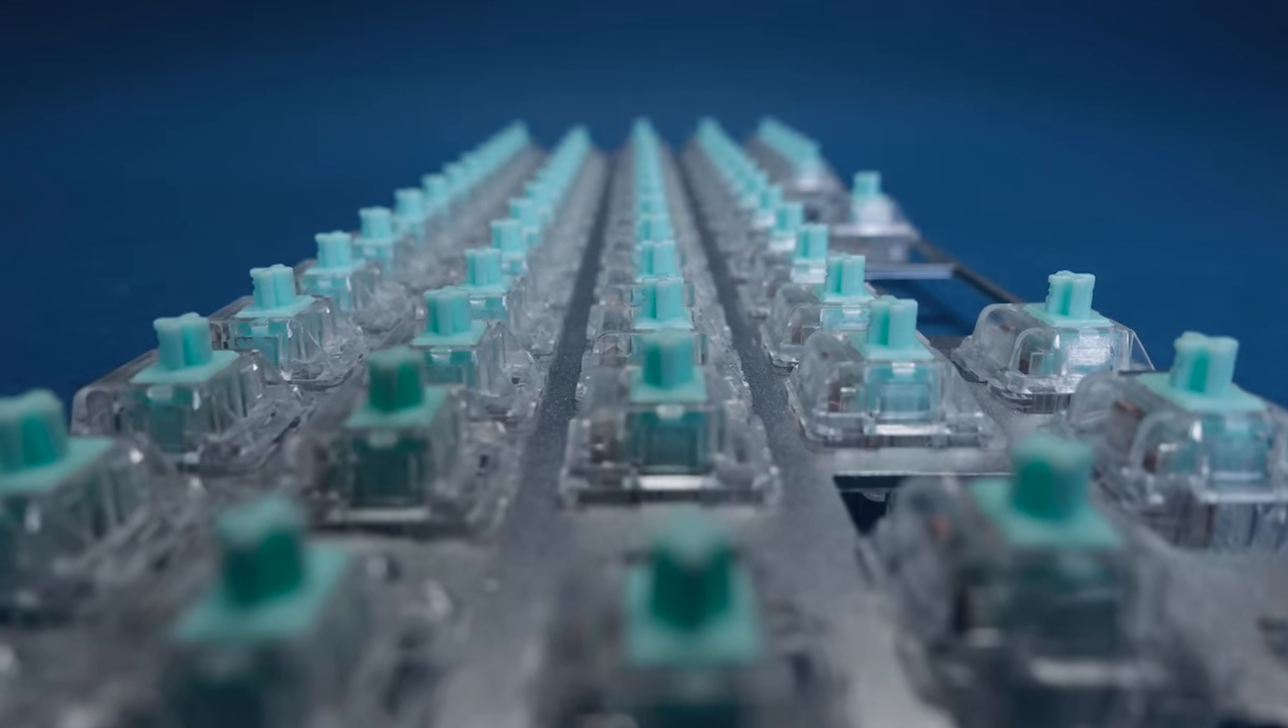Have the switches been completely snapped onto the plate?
Yes.